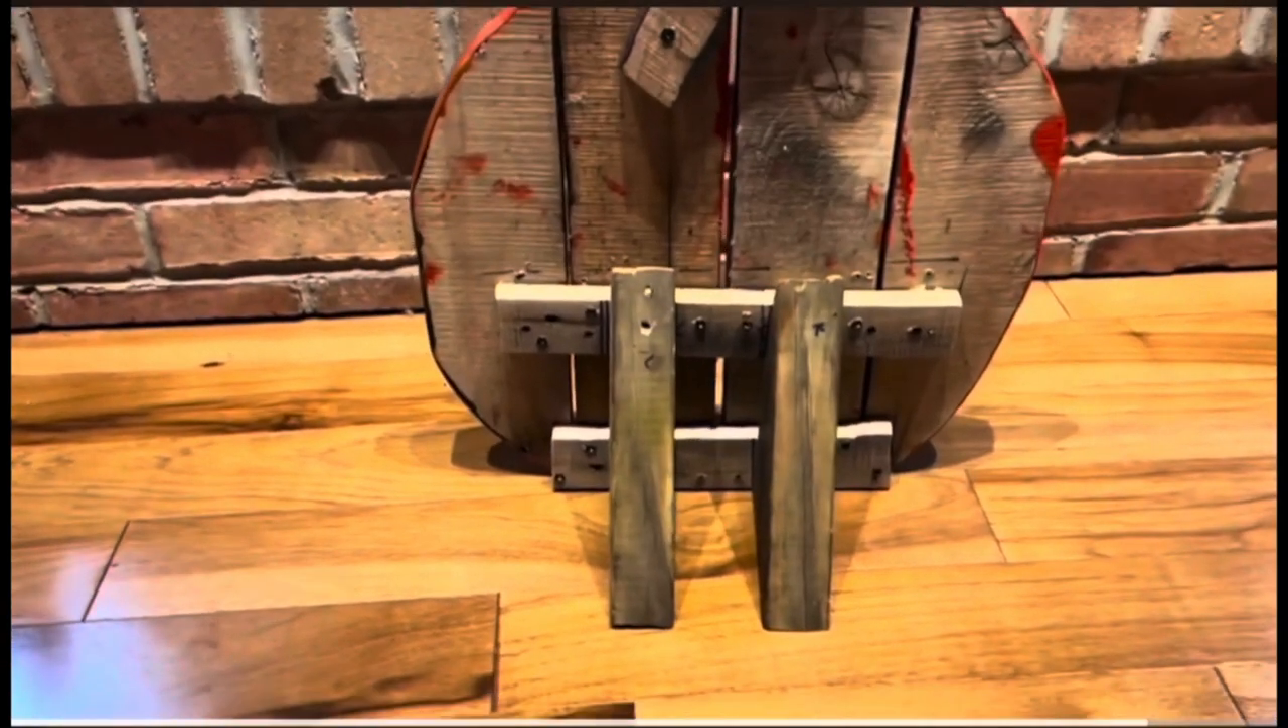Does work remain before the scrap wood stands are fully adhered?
No.